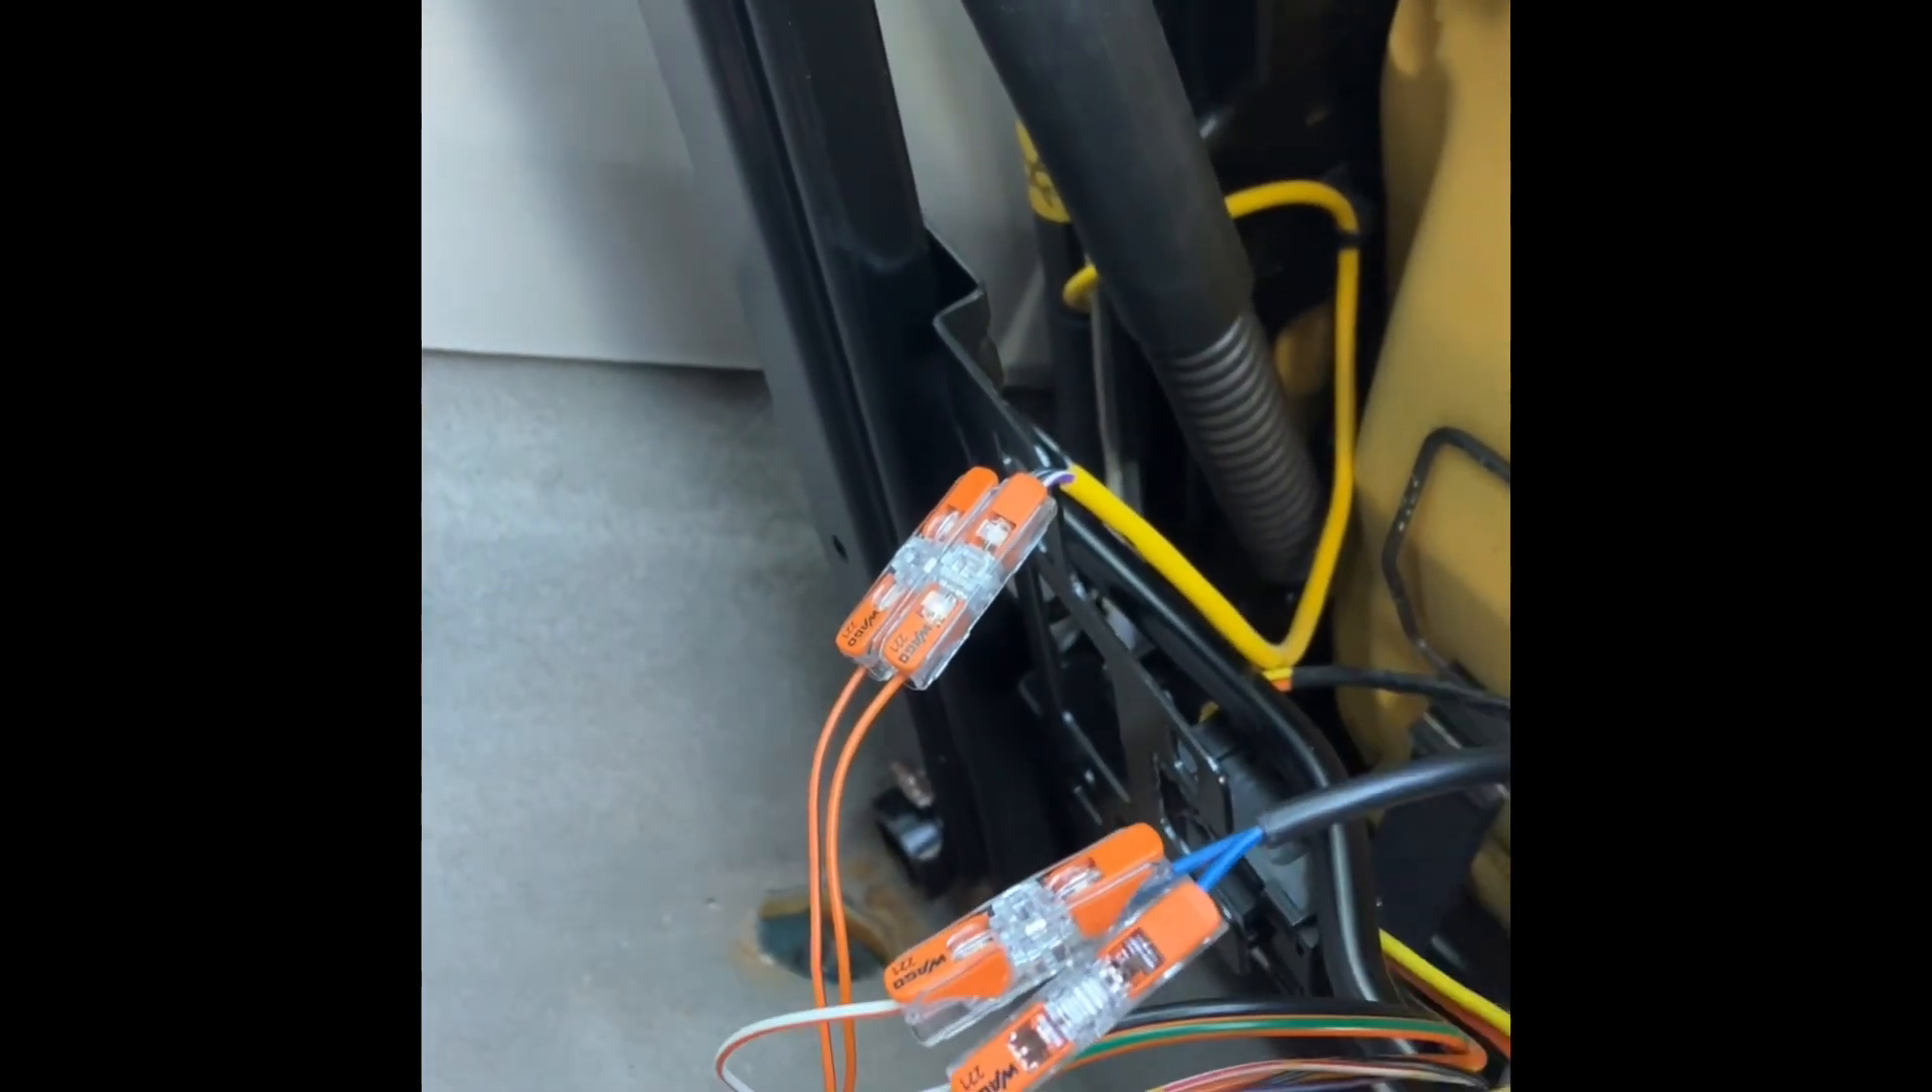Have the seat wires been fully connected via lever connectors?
Yes.